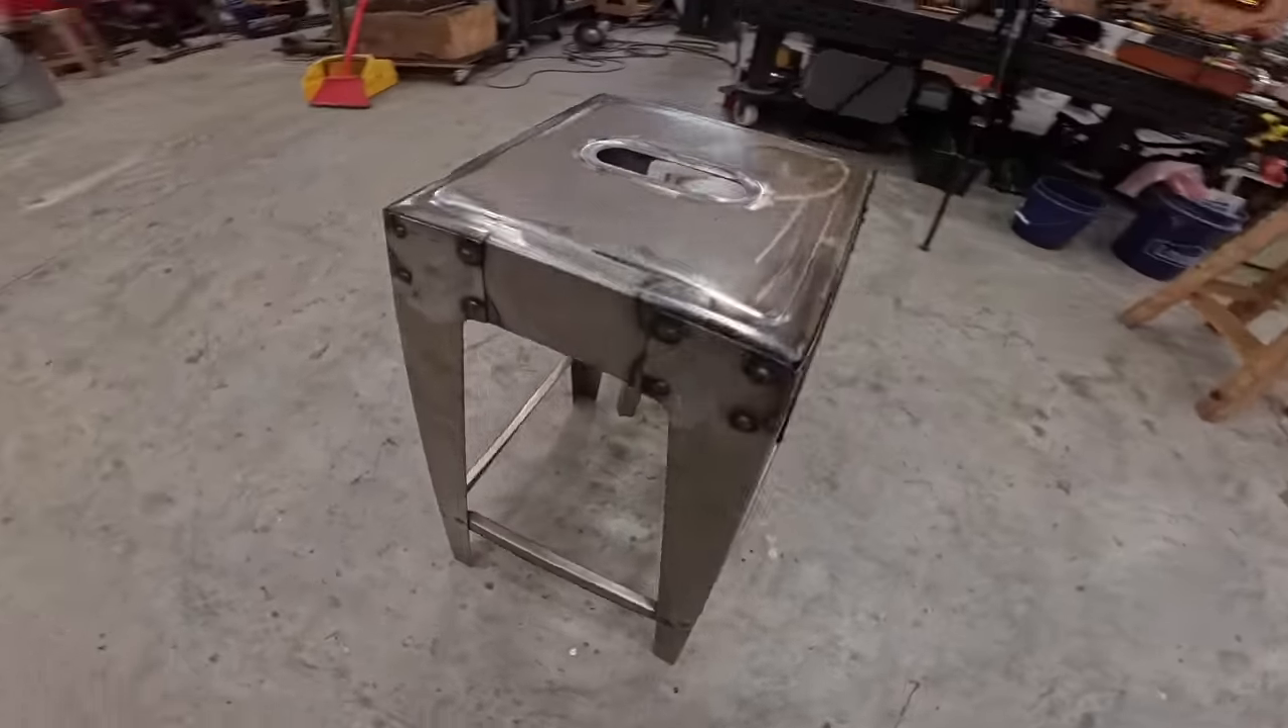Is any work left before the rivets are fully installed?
No.